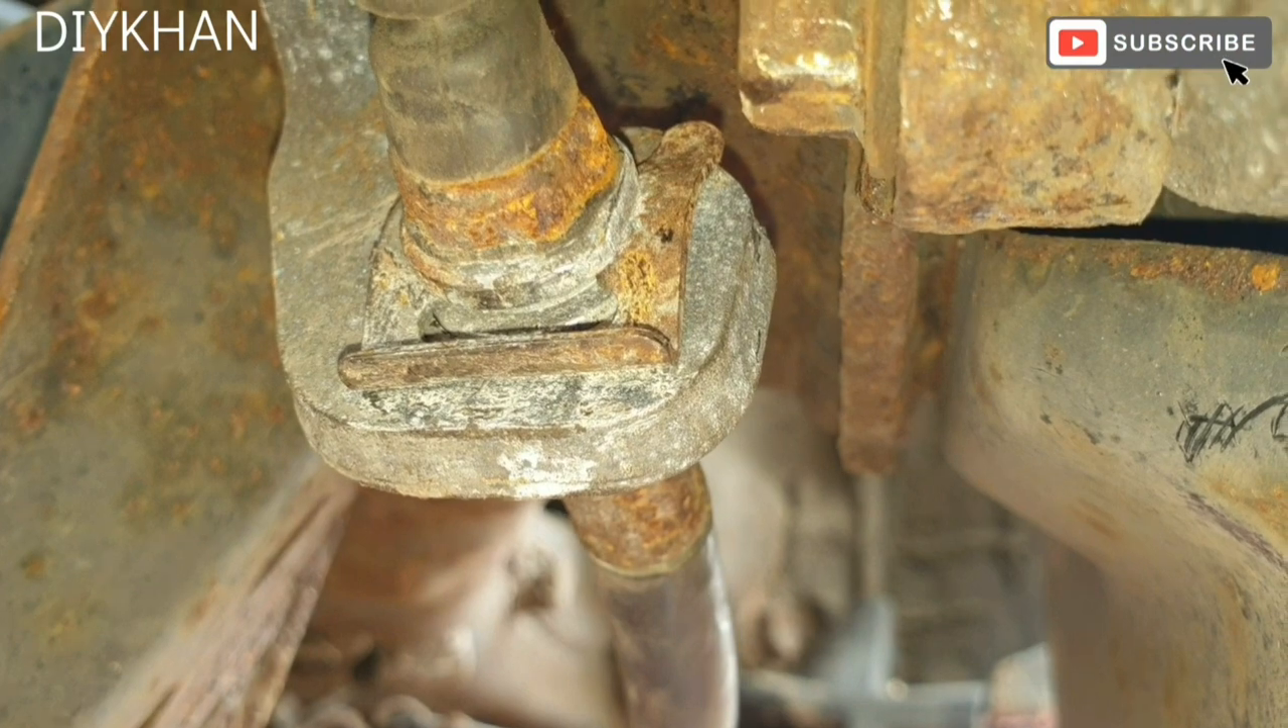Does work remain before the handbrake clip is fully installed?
No.